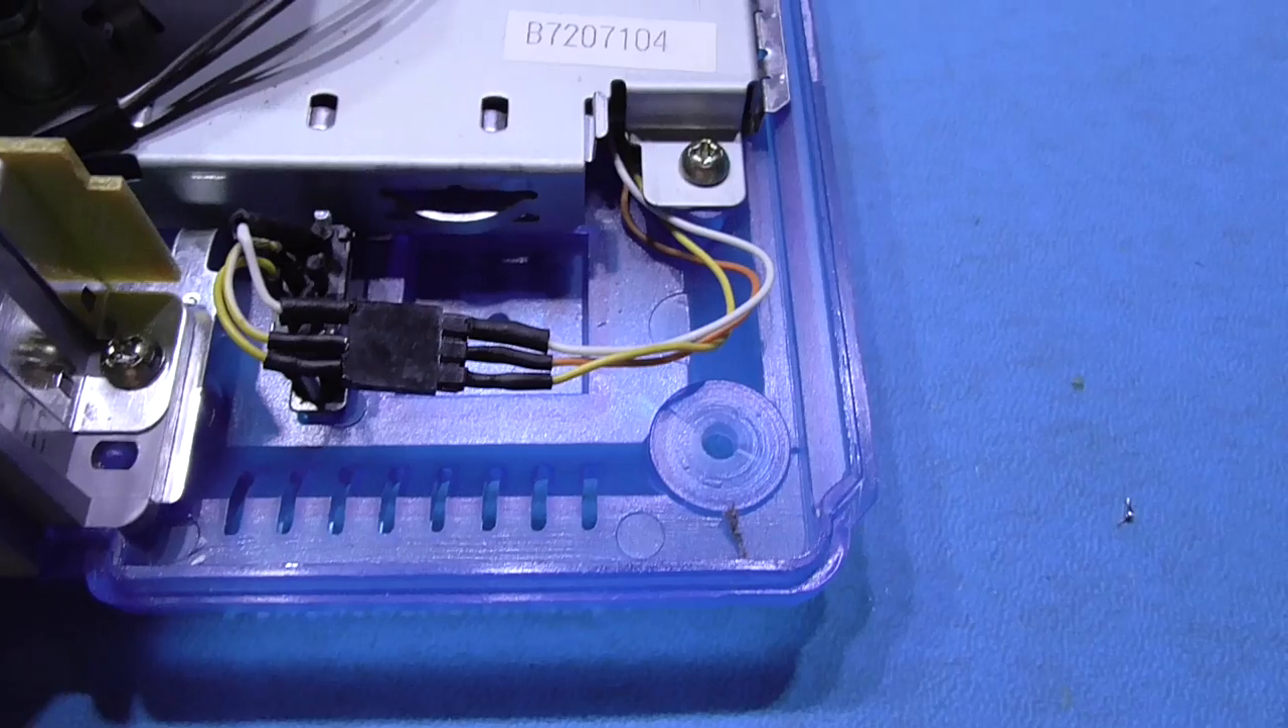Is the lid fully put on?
No.